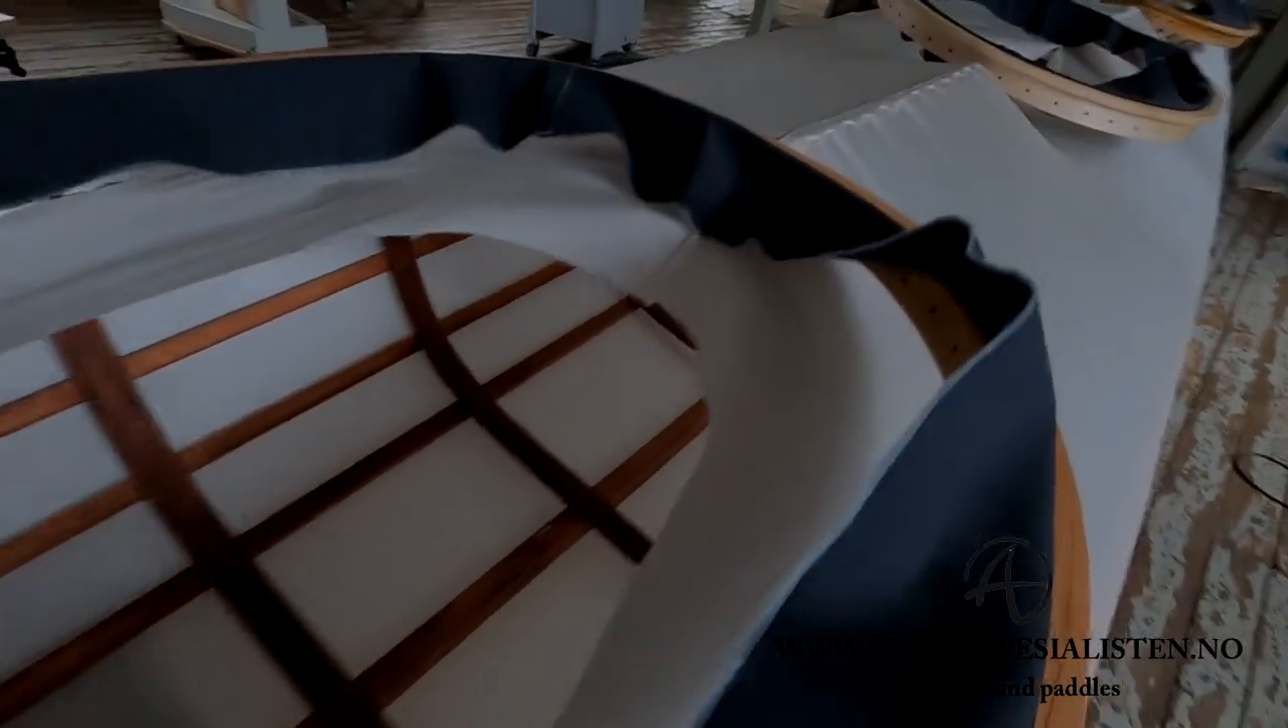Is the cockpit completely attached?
No.